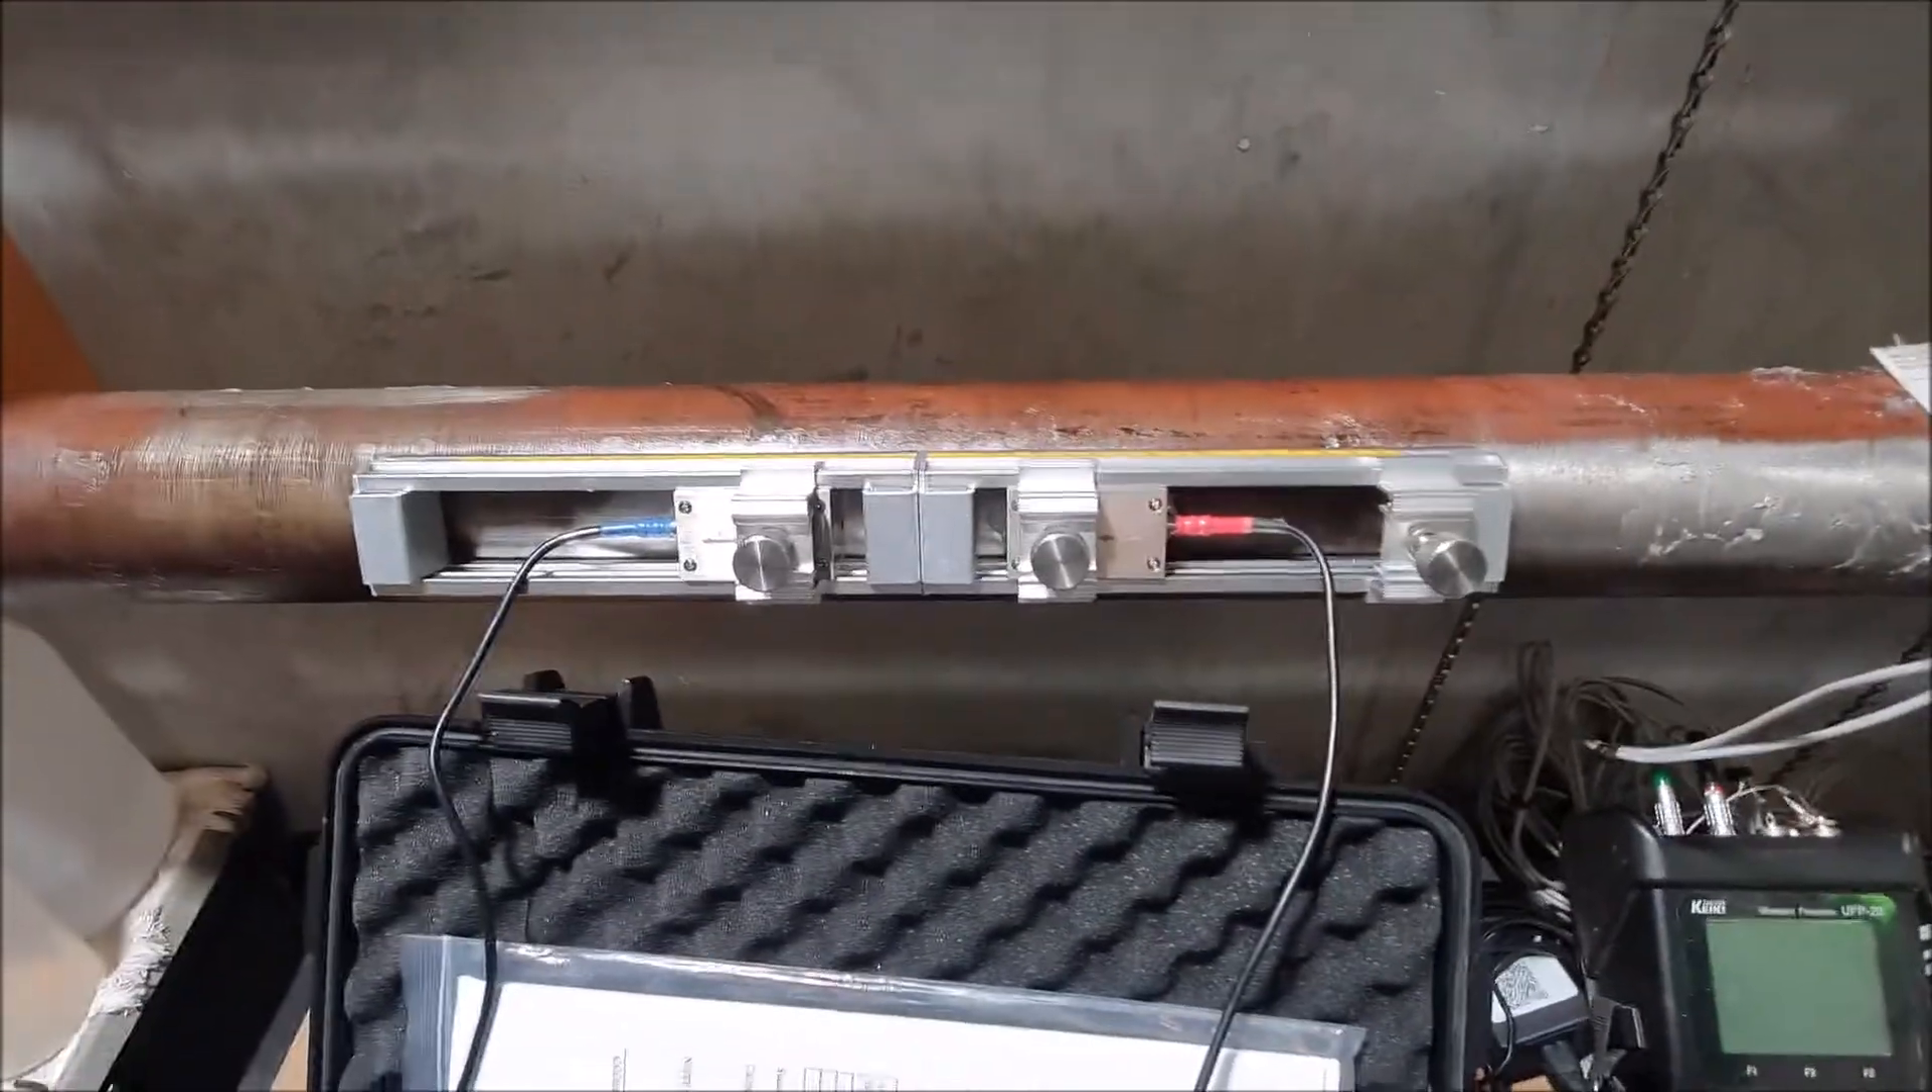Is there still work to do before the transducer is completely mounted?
No.